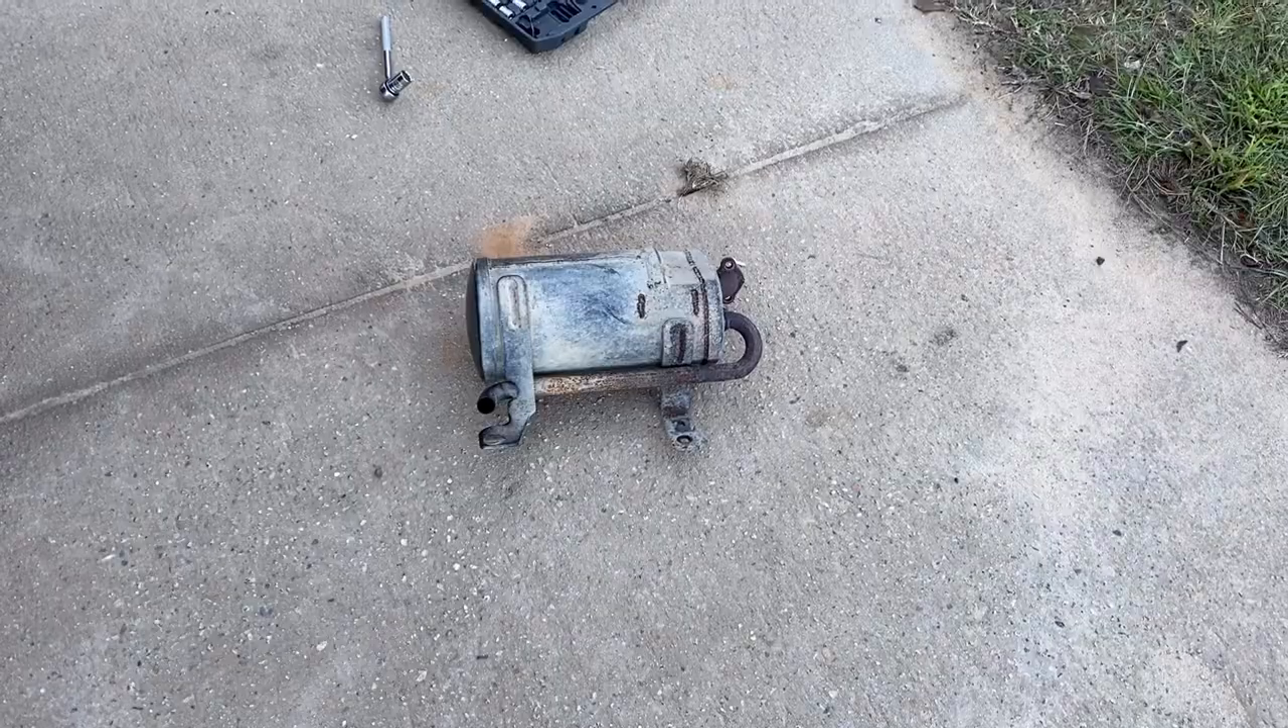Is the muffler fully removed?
Yes.